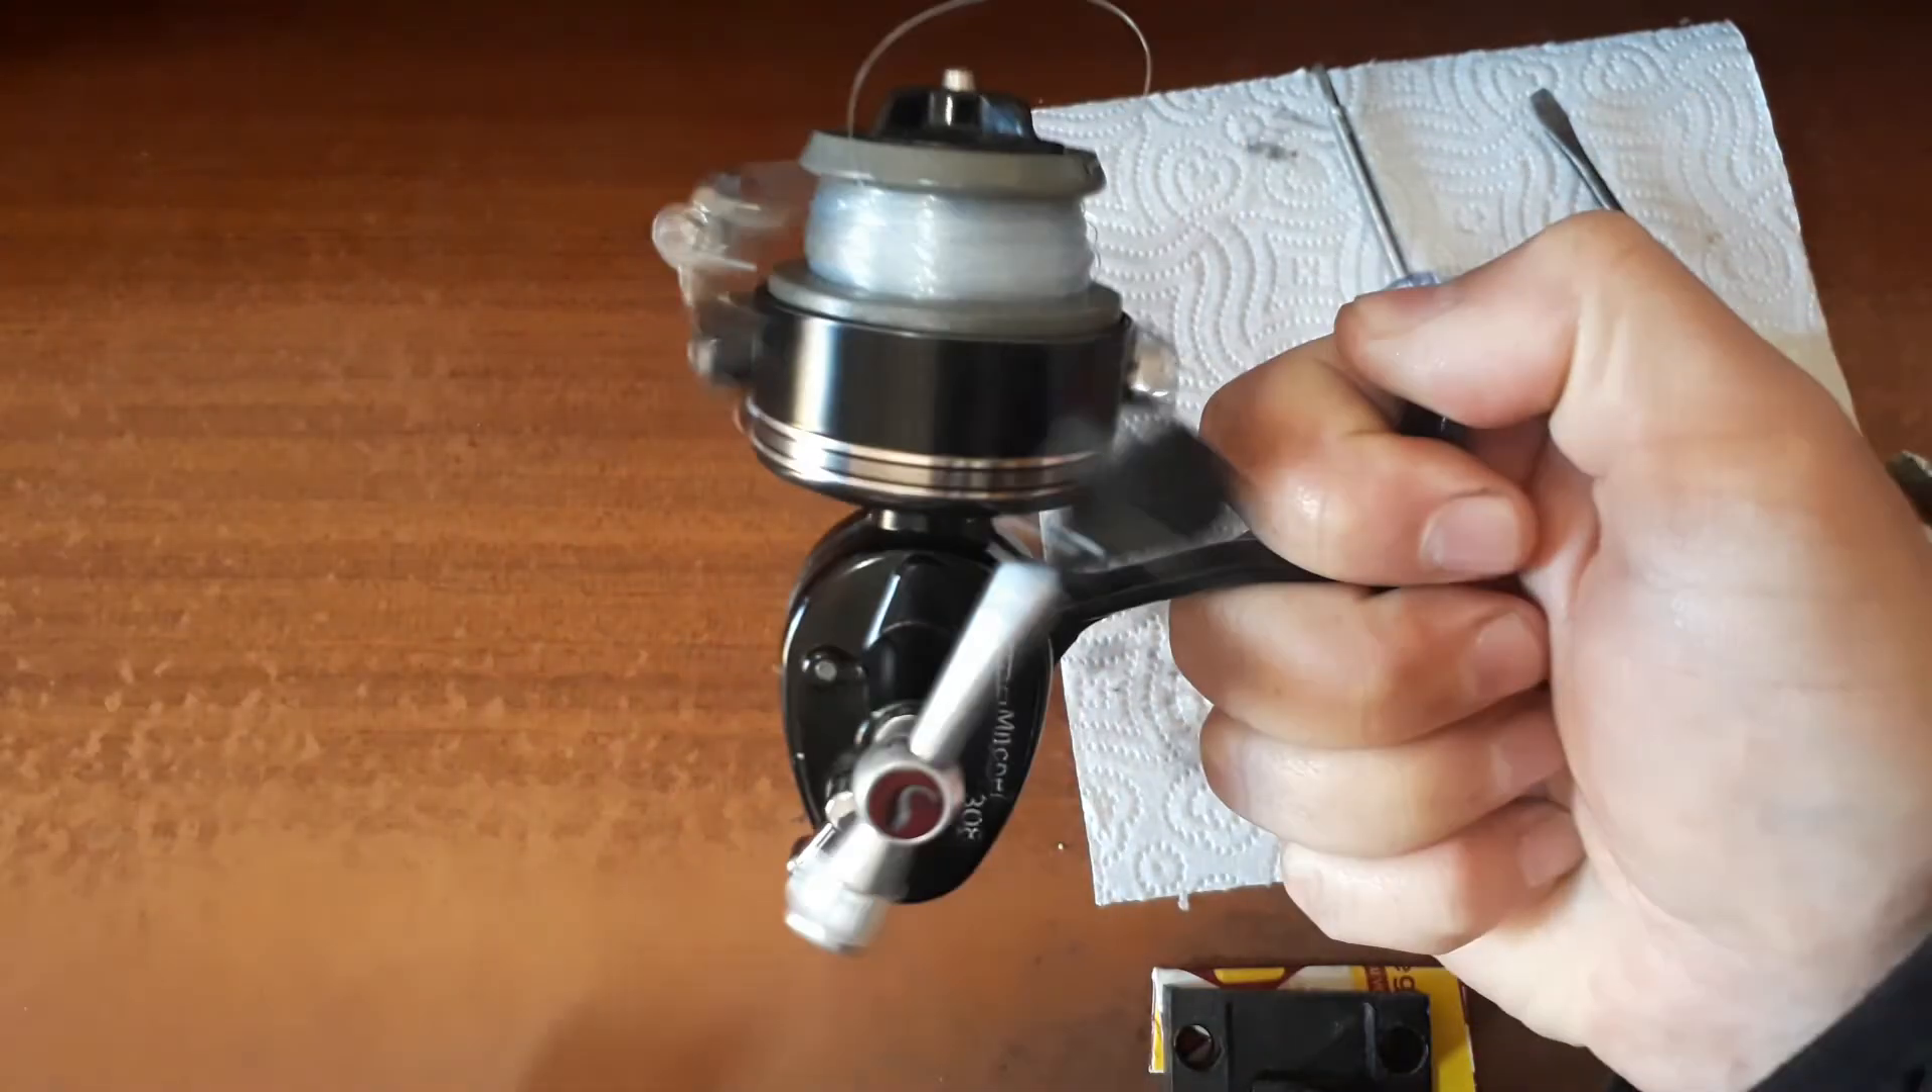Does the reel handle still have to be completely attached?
No.